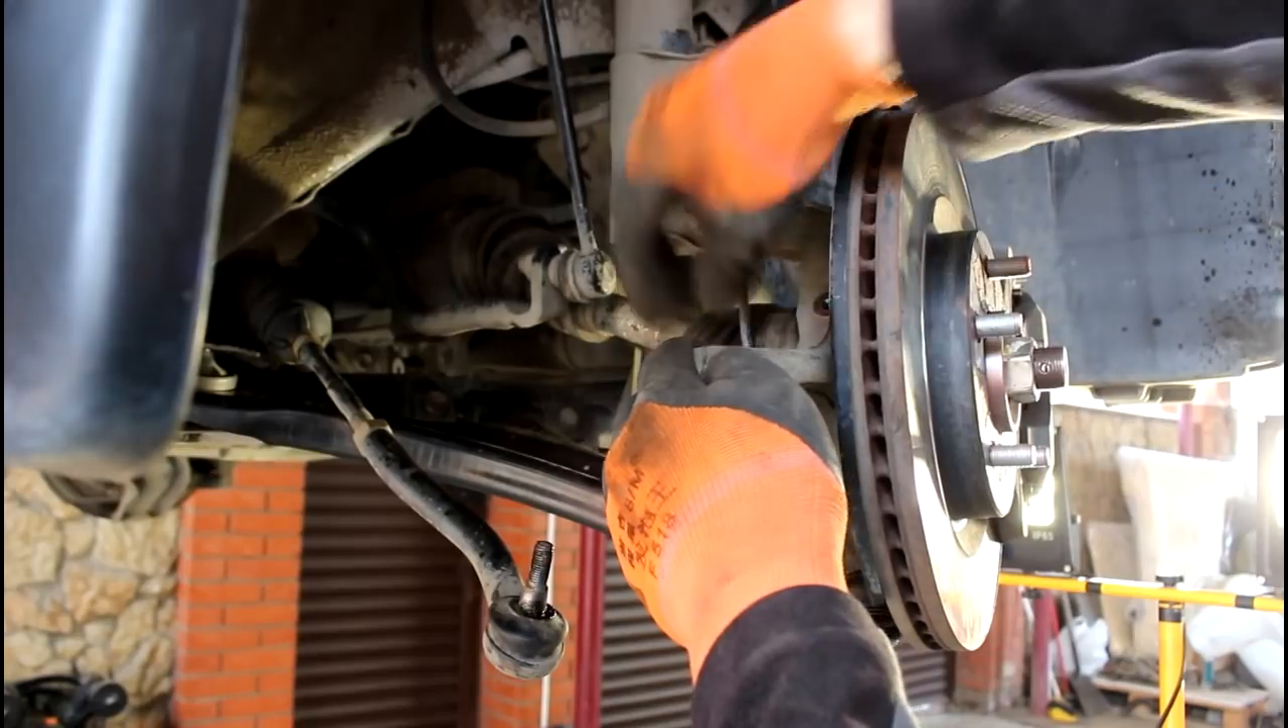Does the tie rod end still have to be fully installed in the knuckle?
Yes.